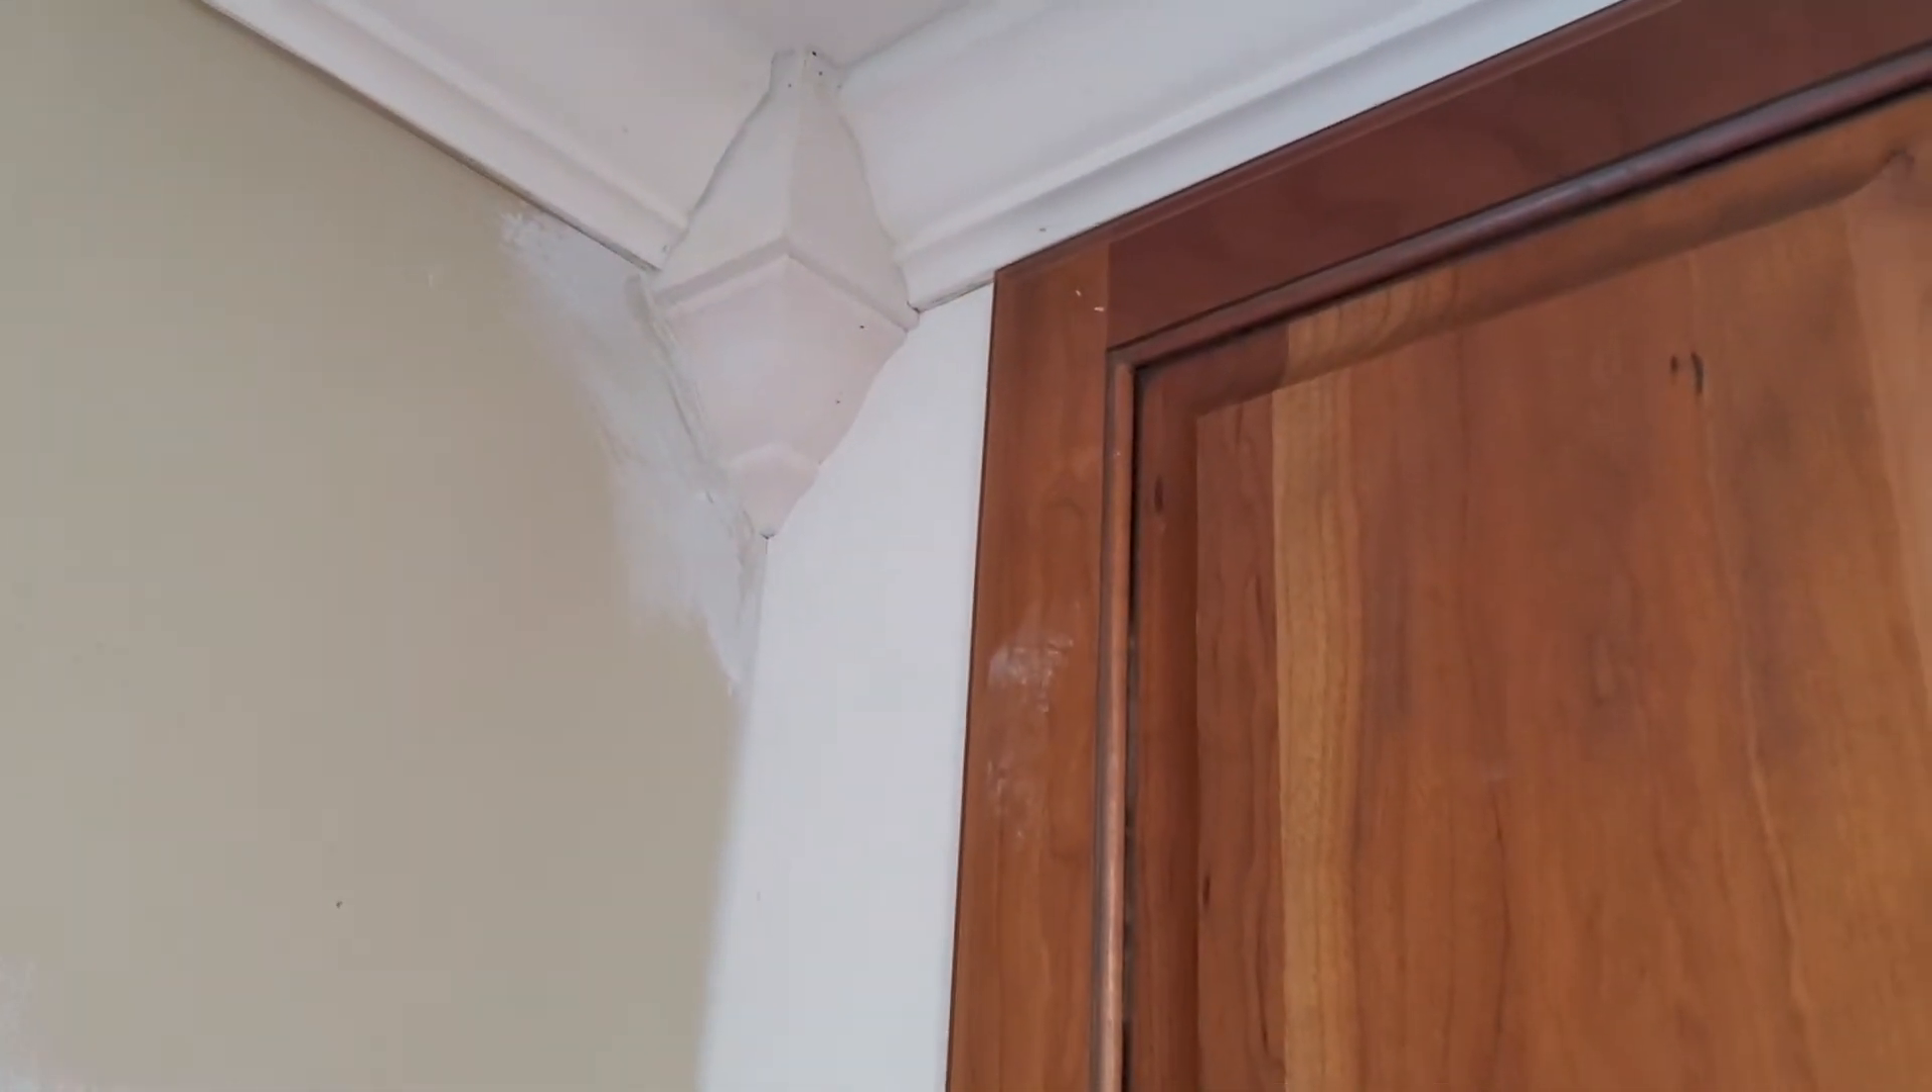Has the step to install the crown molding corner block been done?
Yes.